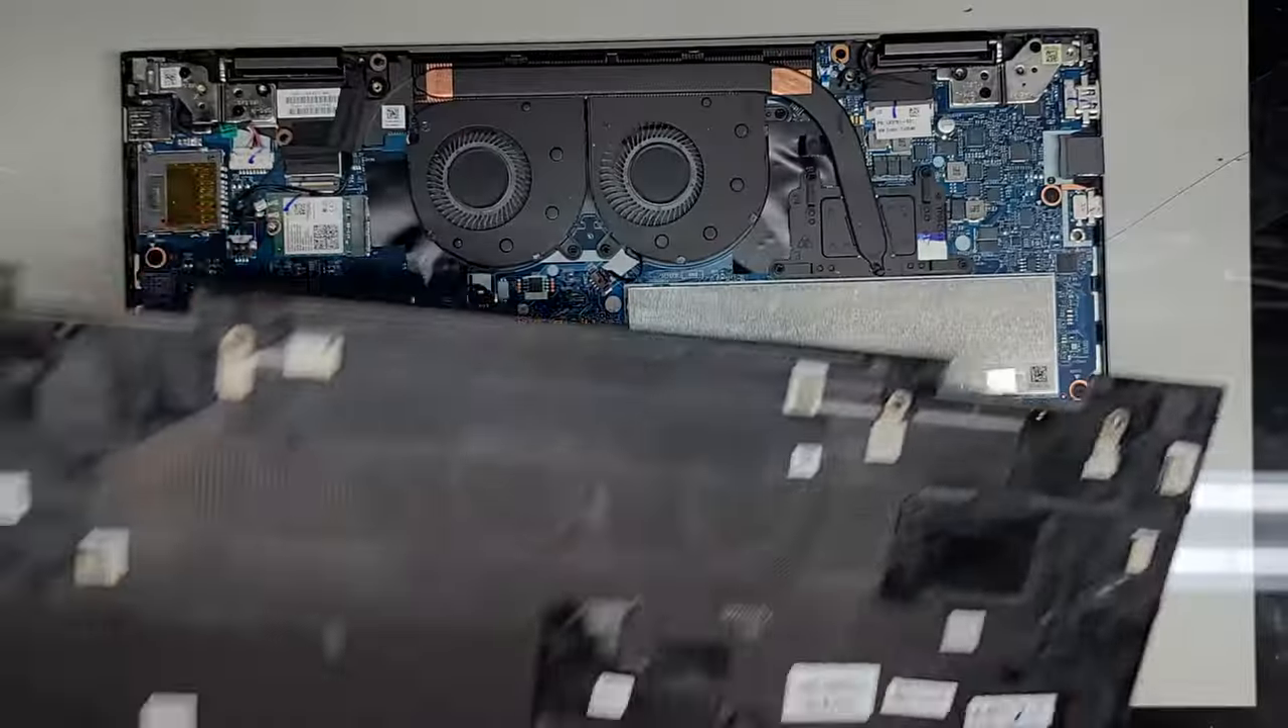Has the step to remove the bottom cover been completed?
Yes.